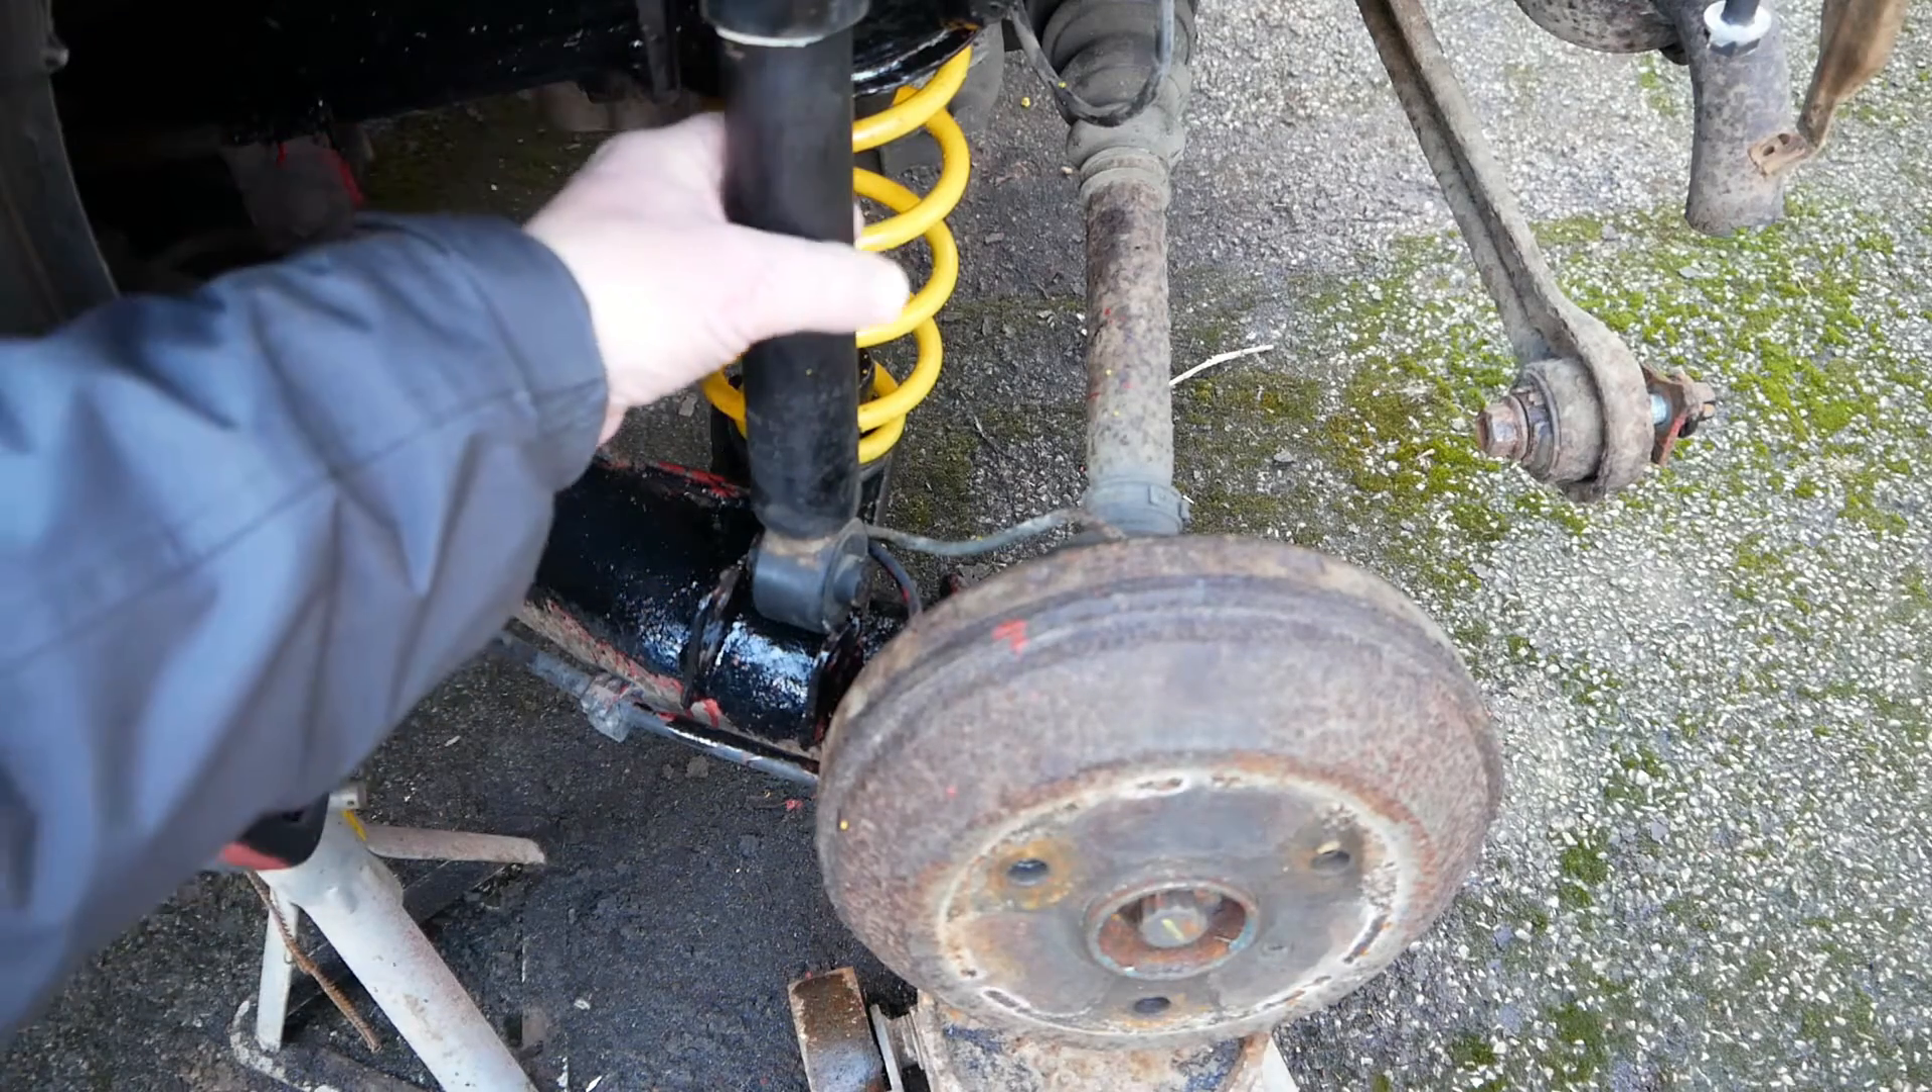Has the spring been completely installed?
Yes.